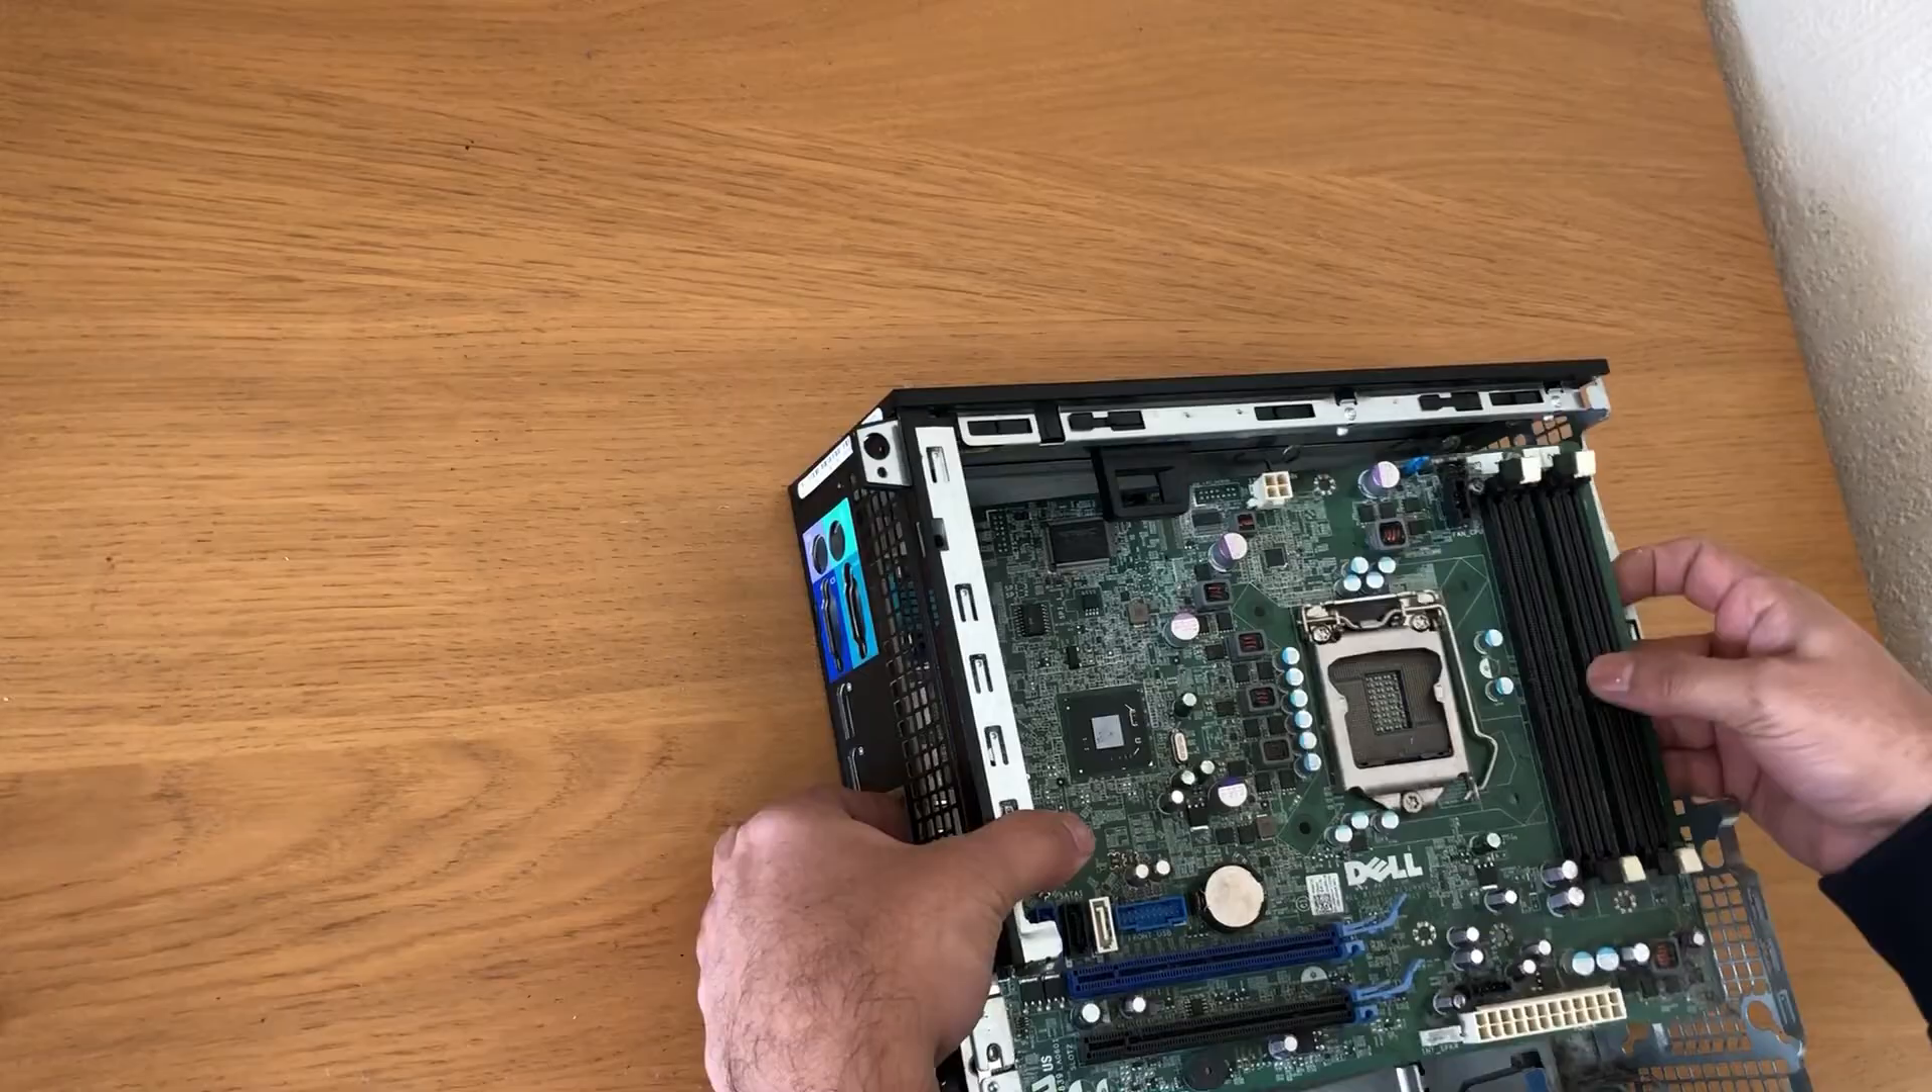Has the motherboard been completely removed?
No.